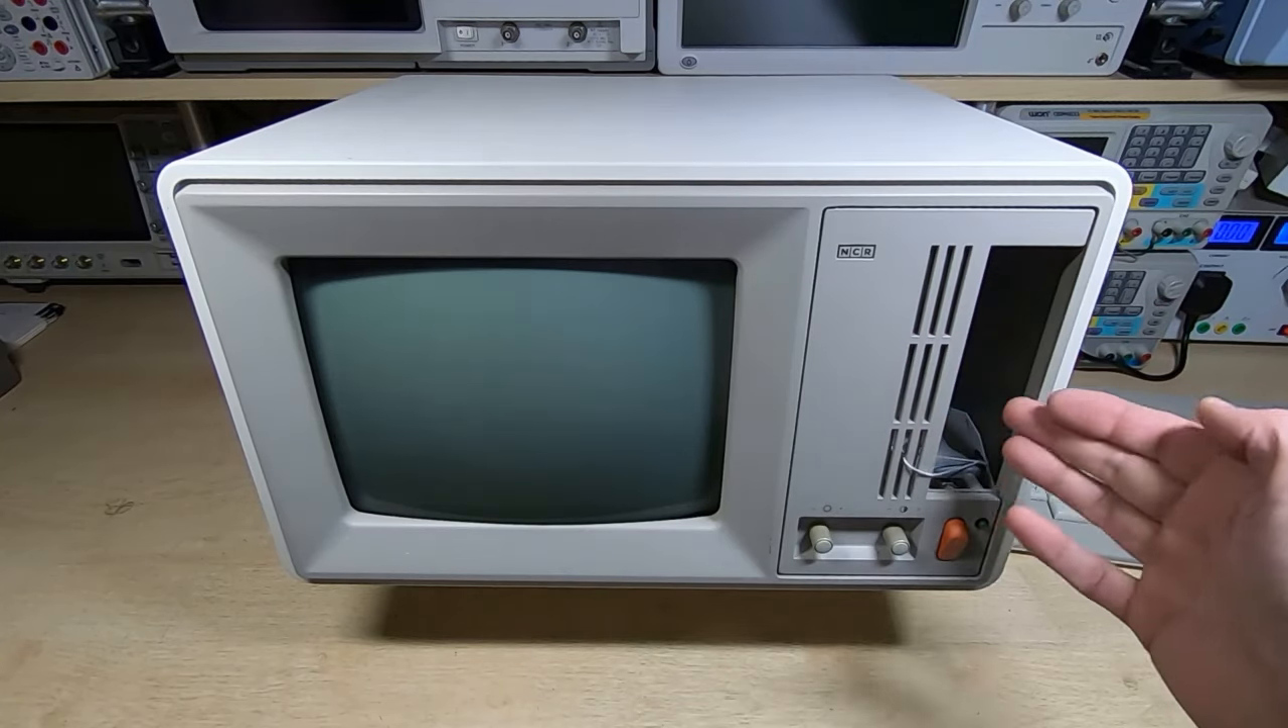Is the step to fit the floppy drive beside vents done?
No.